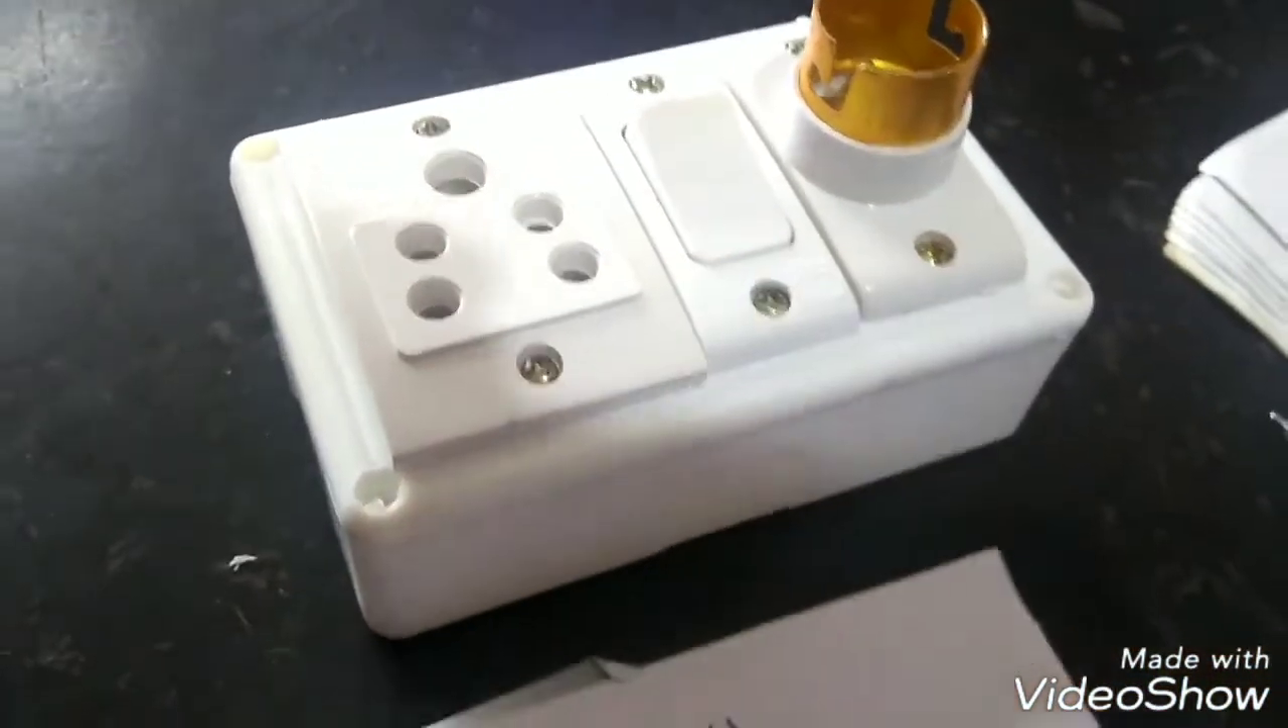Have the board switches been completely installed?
Yes.